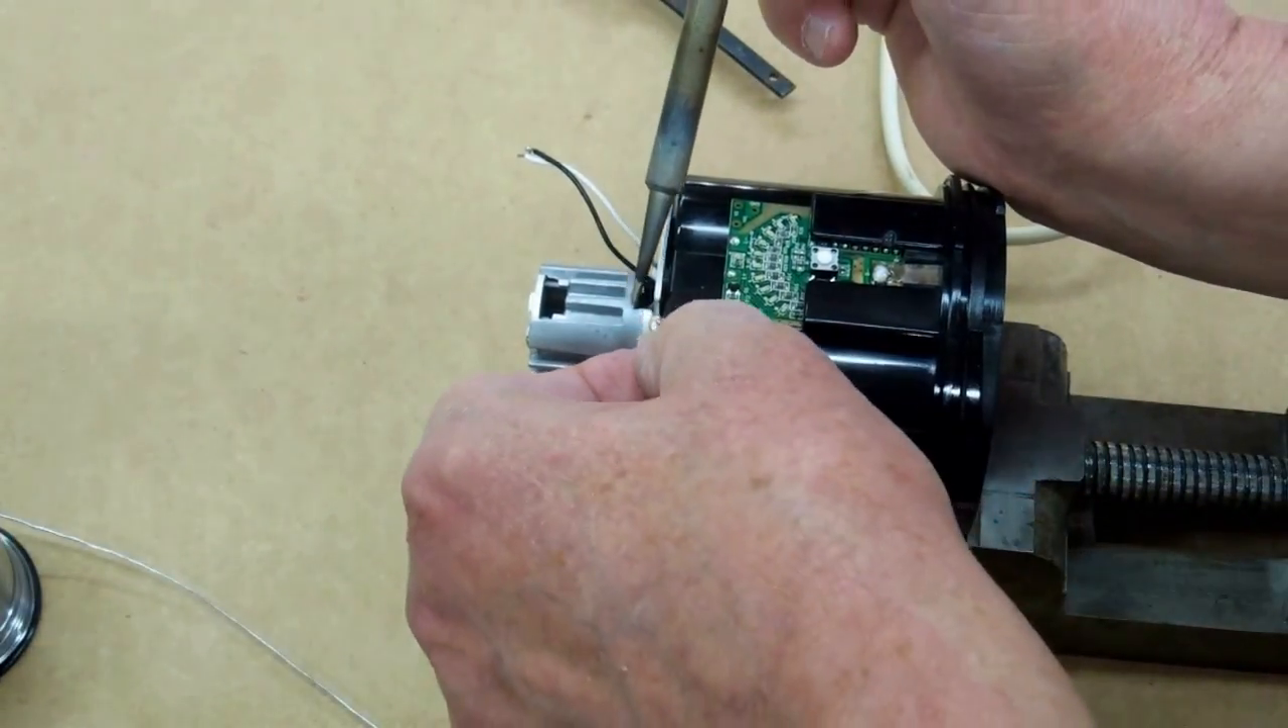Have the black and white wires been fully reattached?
No.